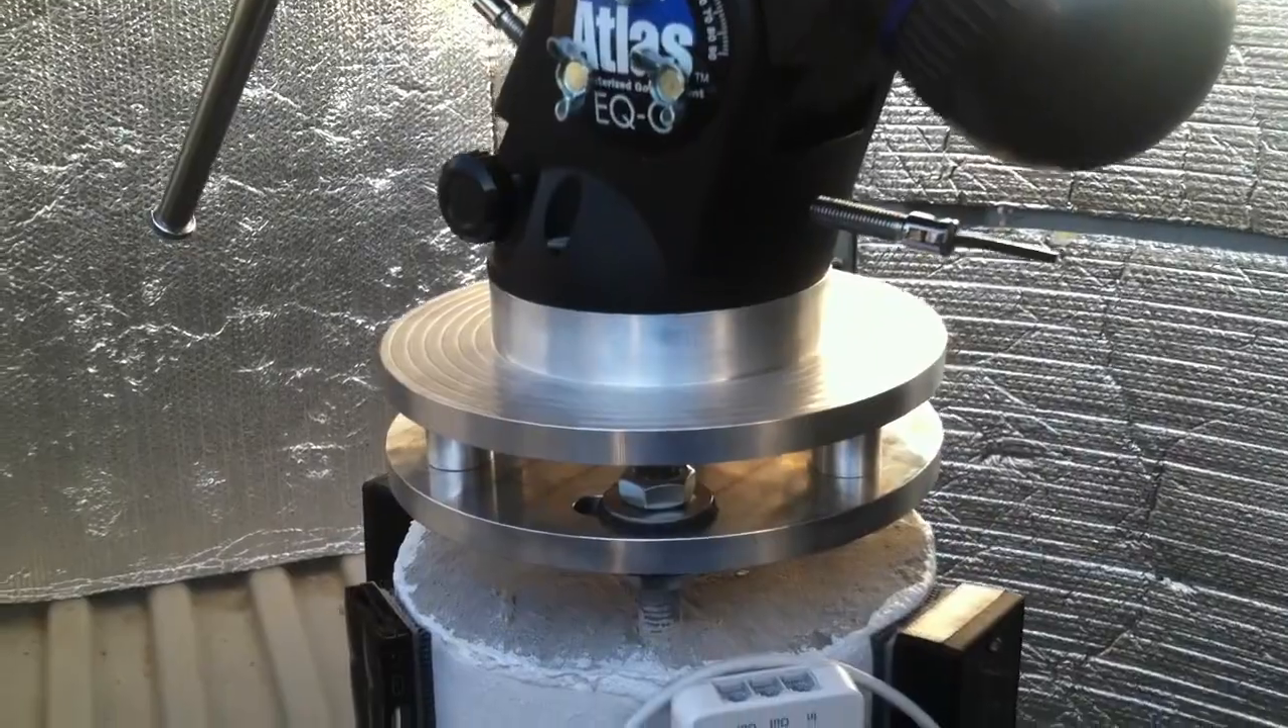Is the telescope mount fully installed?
Yes.